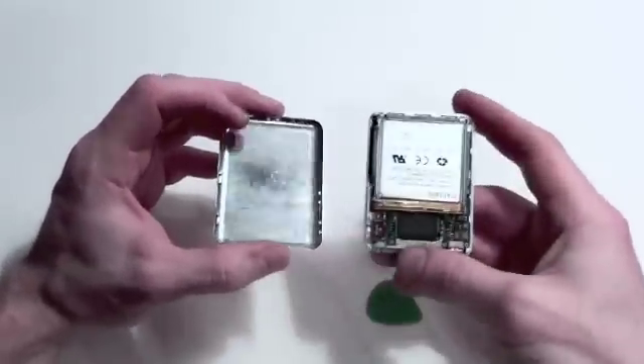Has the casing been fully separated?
Yes.